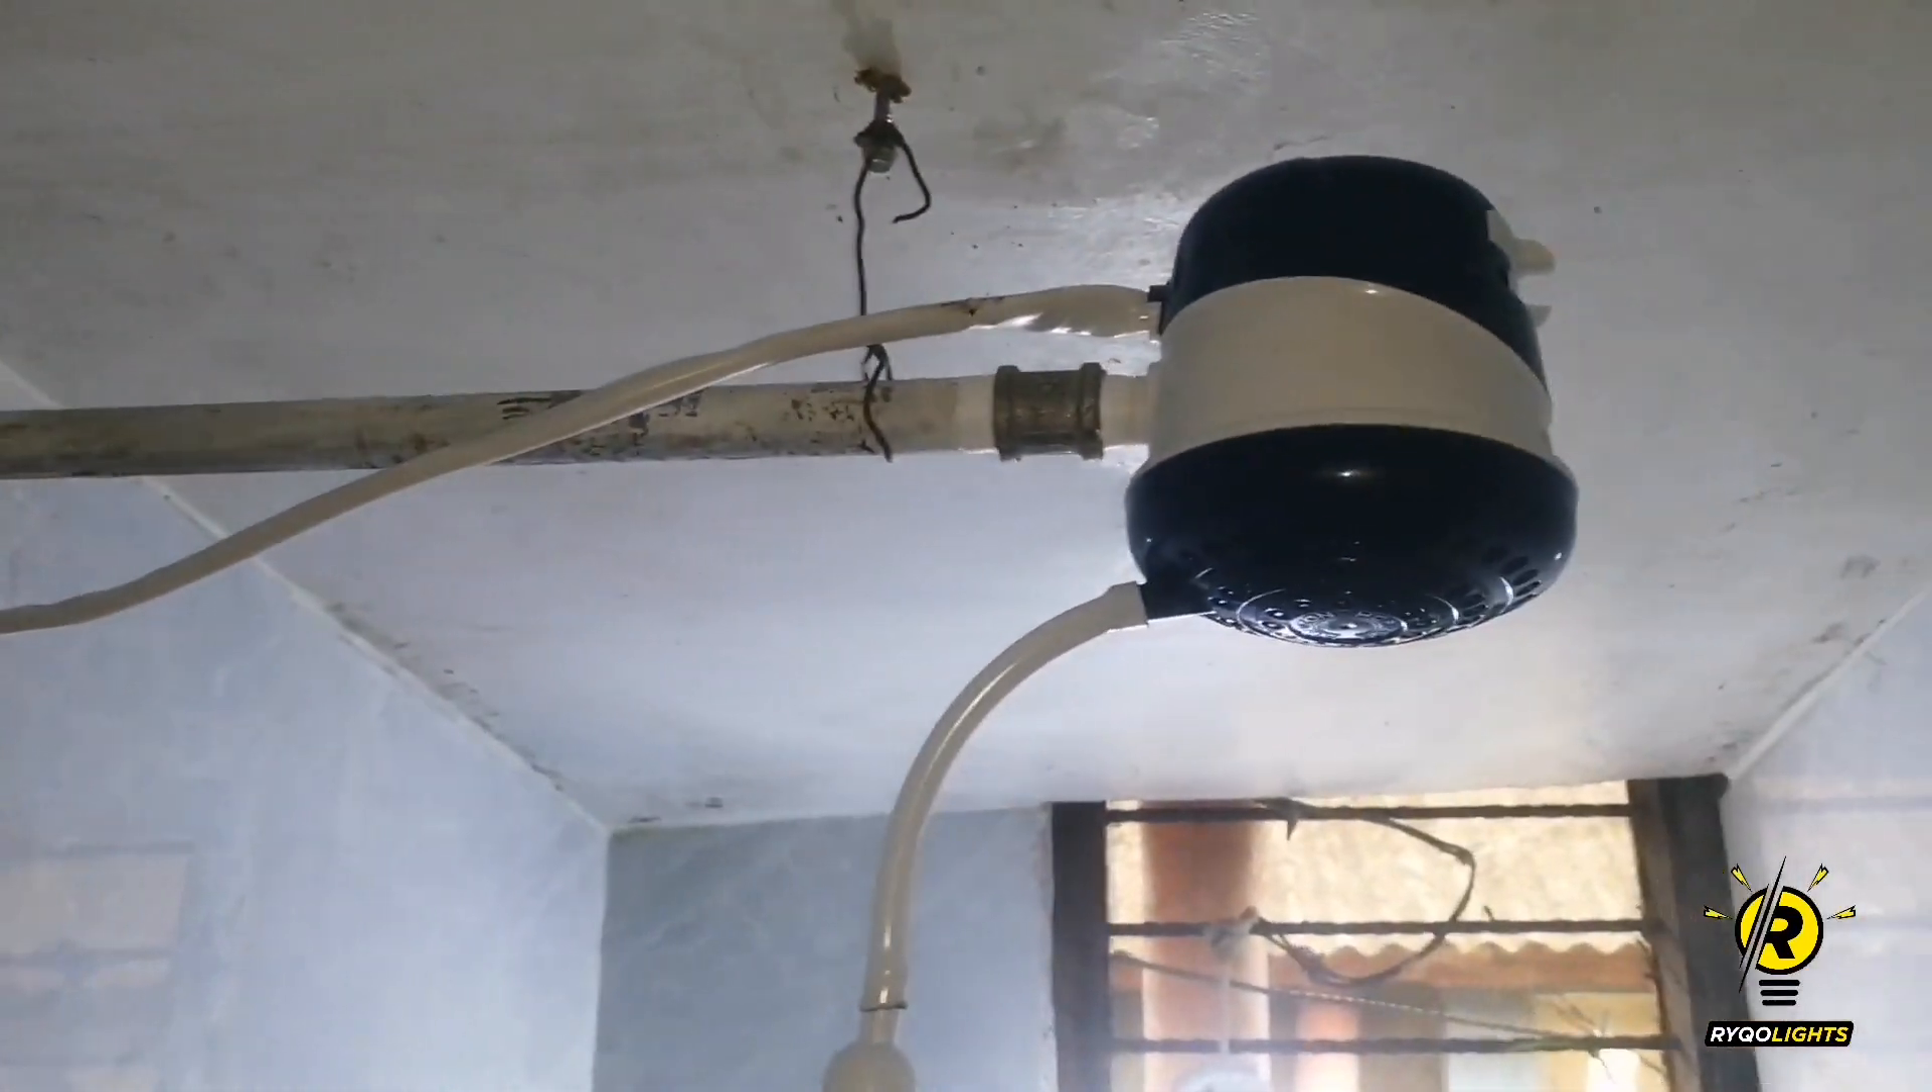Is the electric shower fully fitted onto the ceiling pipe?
Yes.